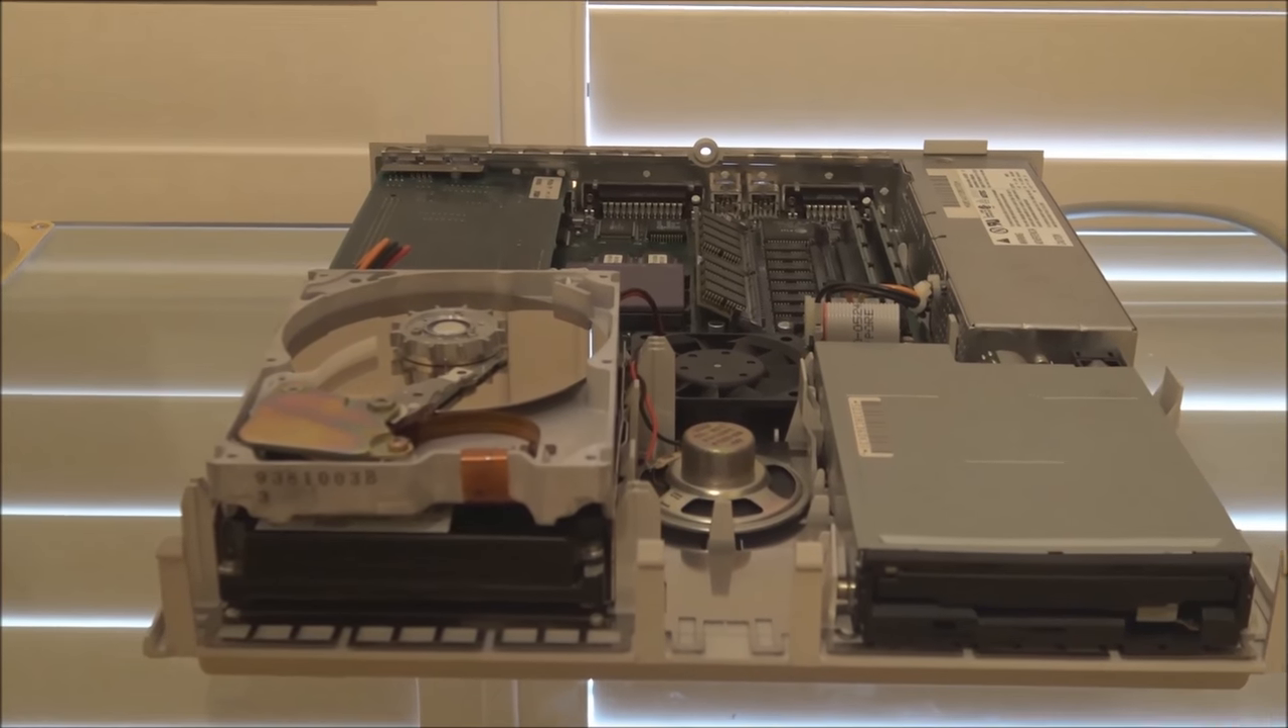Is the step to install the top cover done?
No.